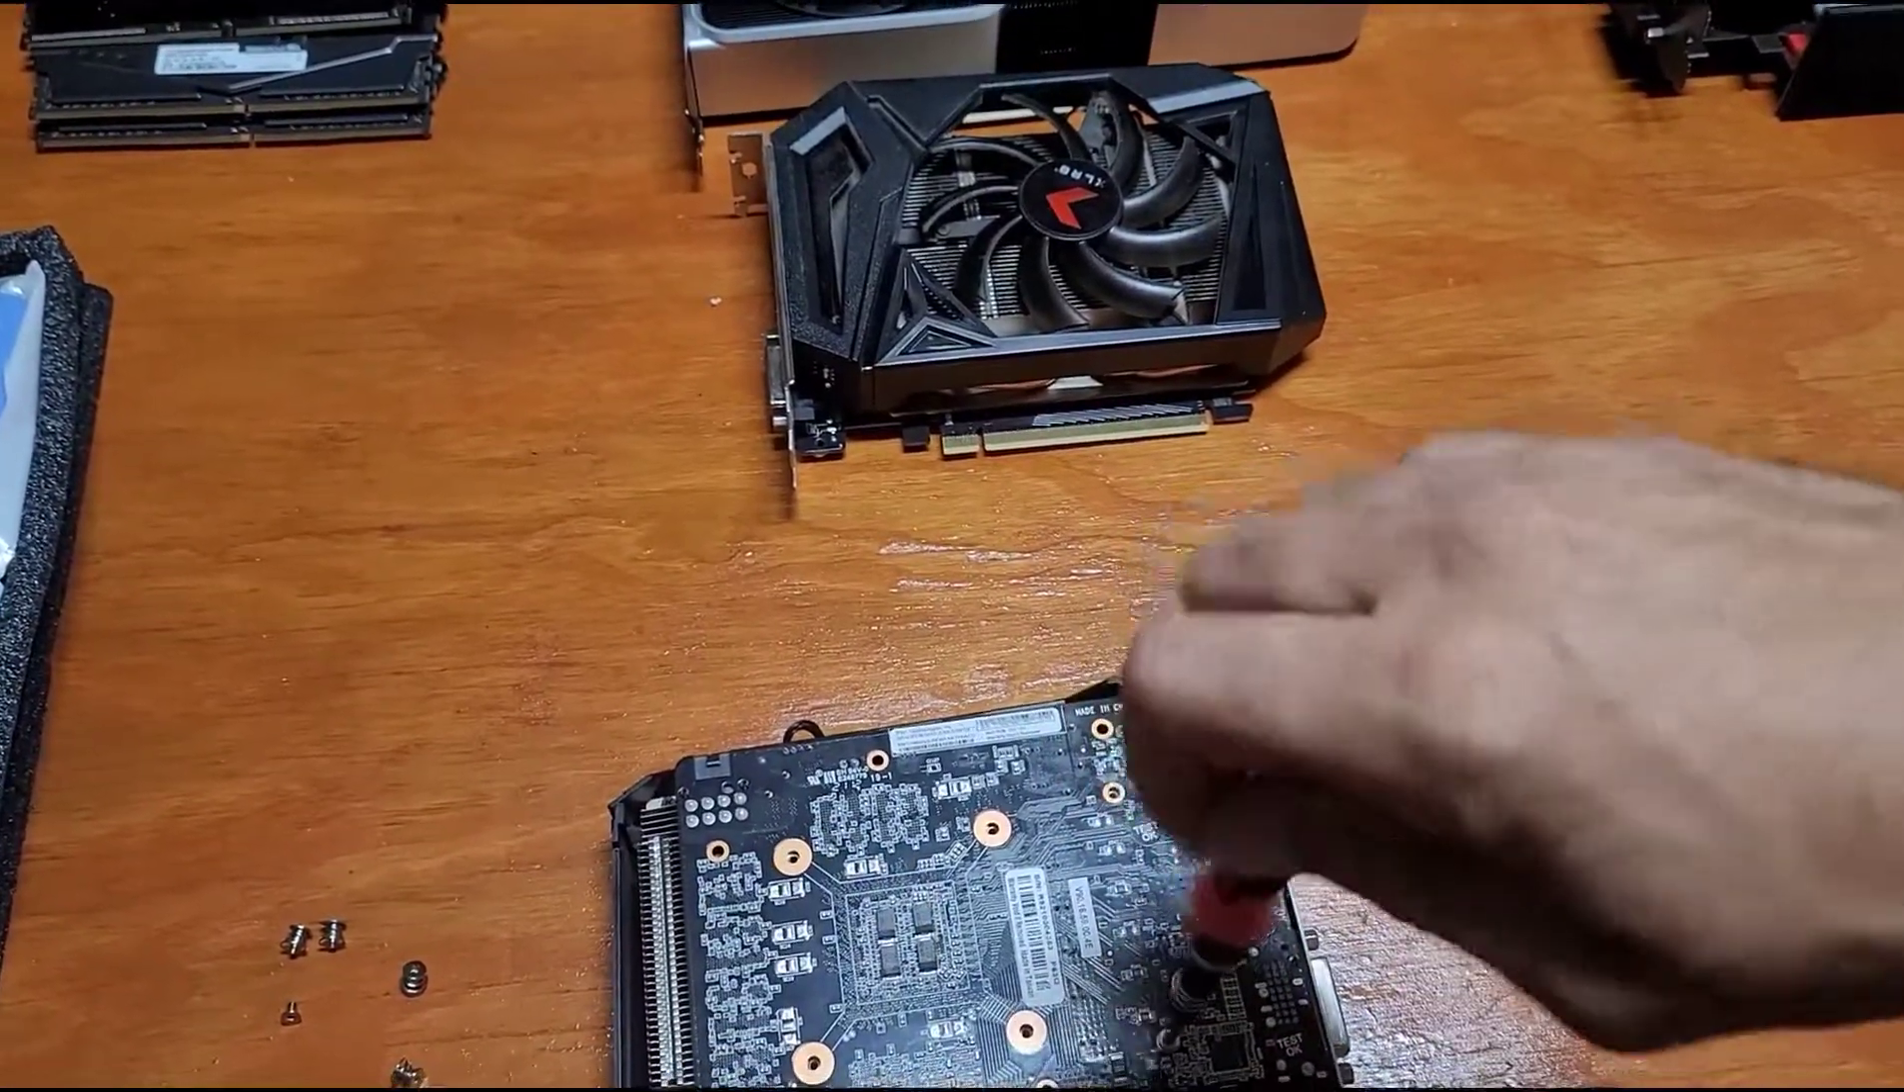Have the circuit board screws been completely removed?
No.